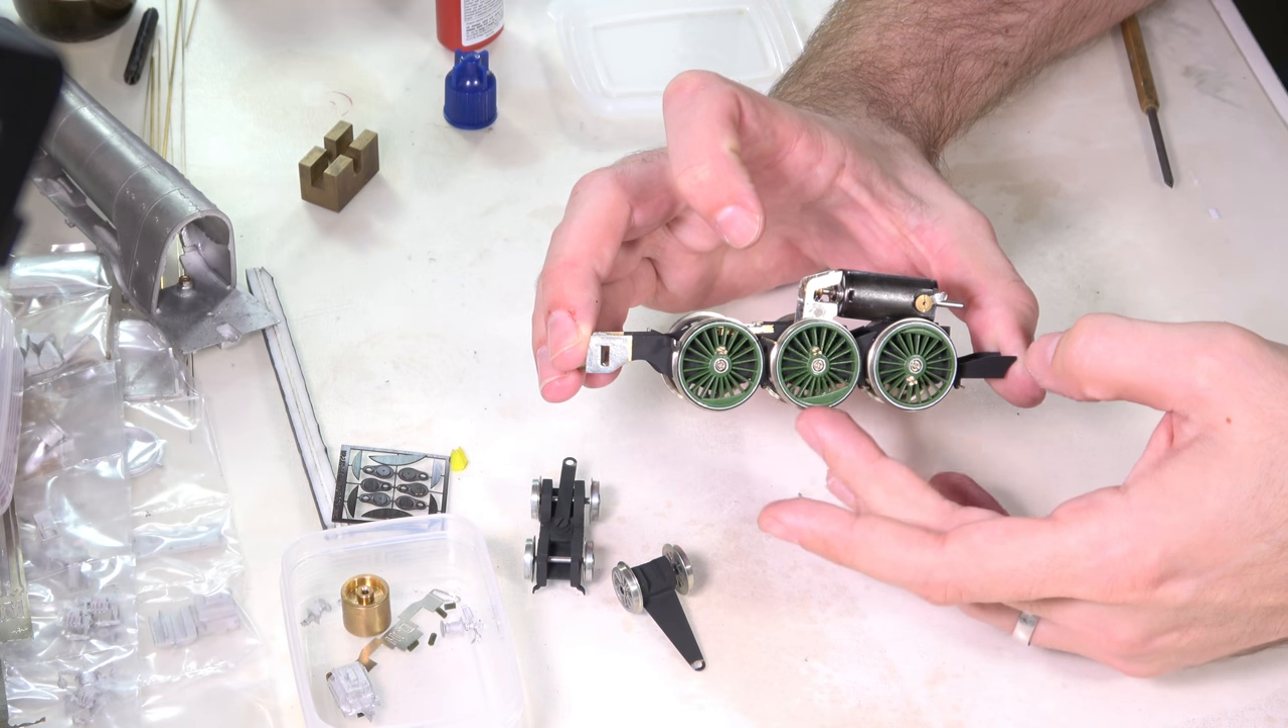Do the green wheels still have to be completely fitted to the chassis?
No.